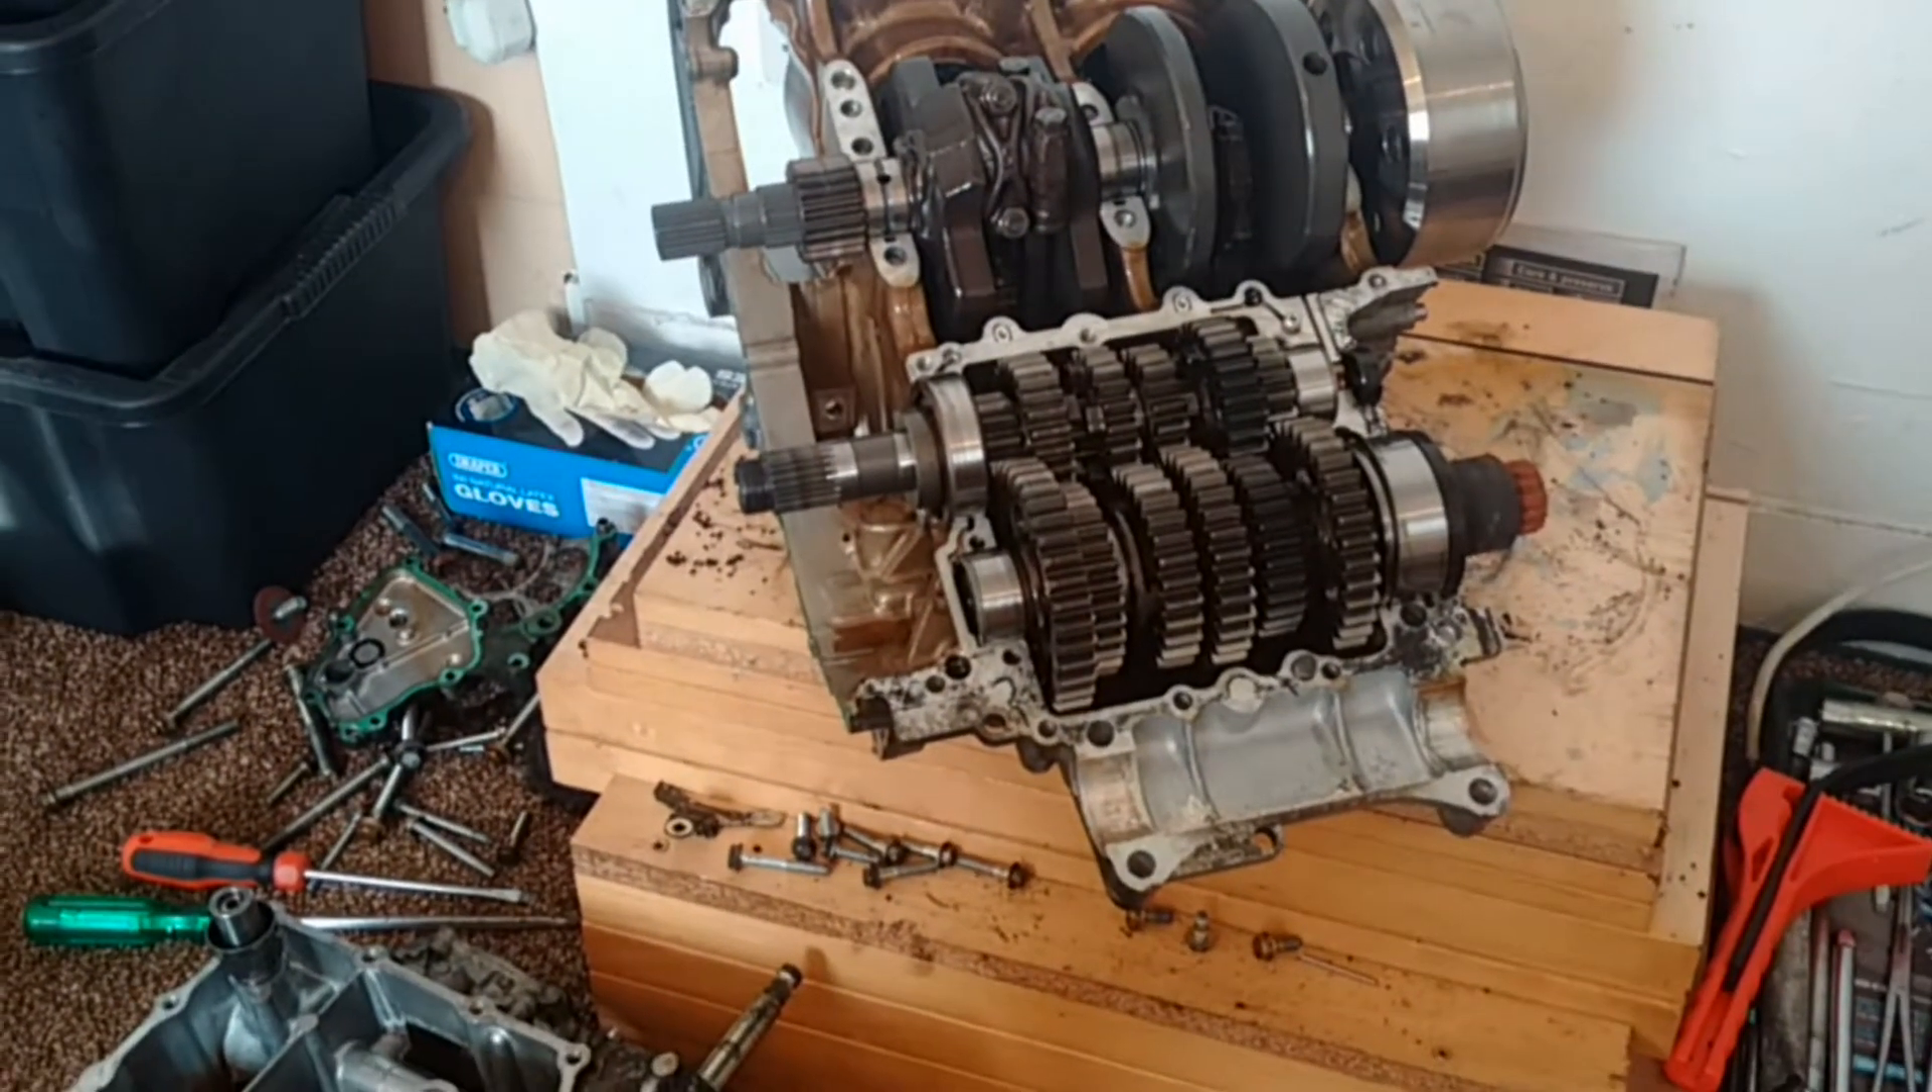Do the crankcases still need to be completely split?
No.